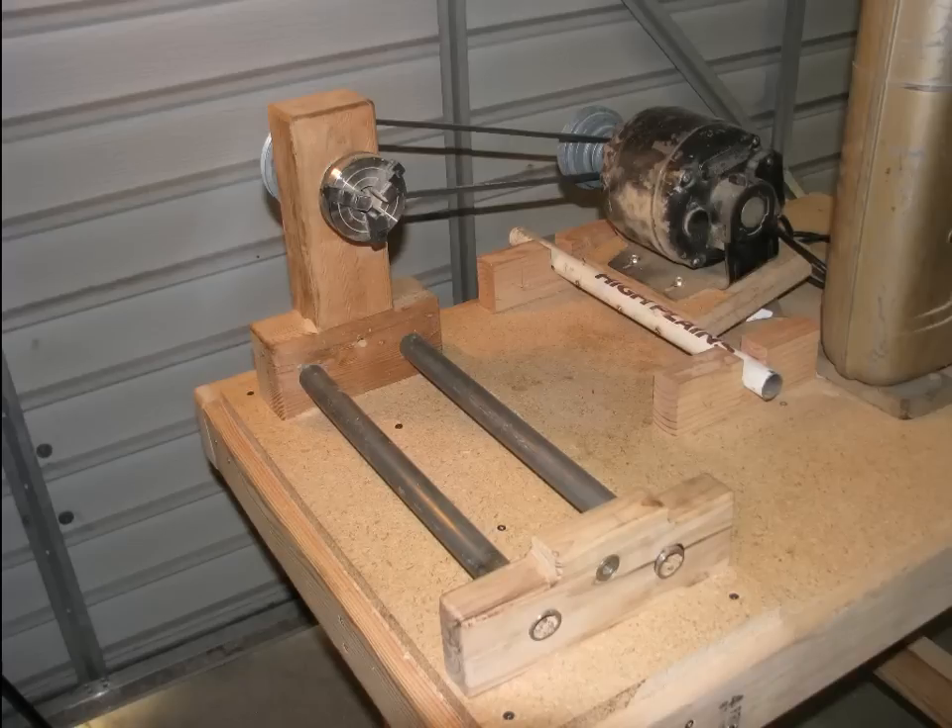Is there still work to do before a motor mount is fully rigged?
No.